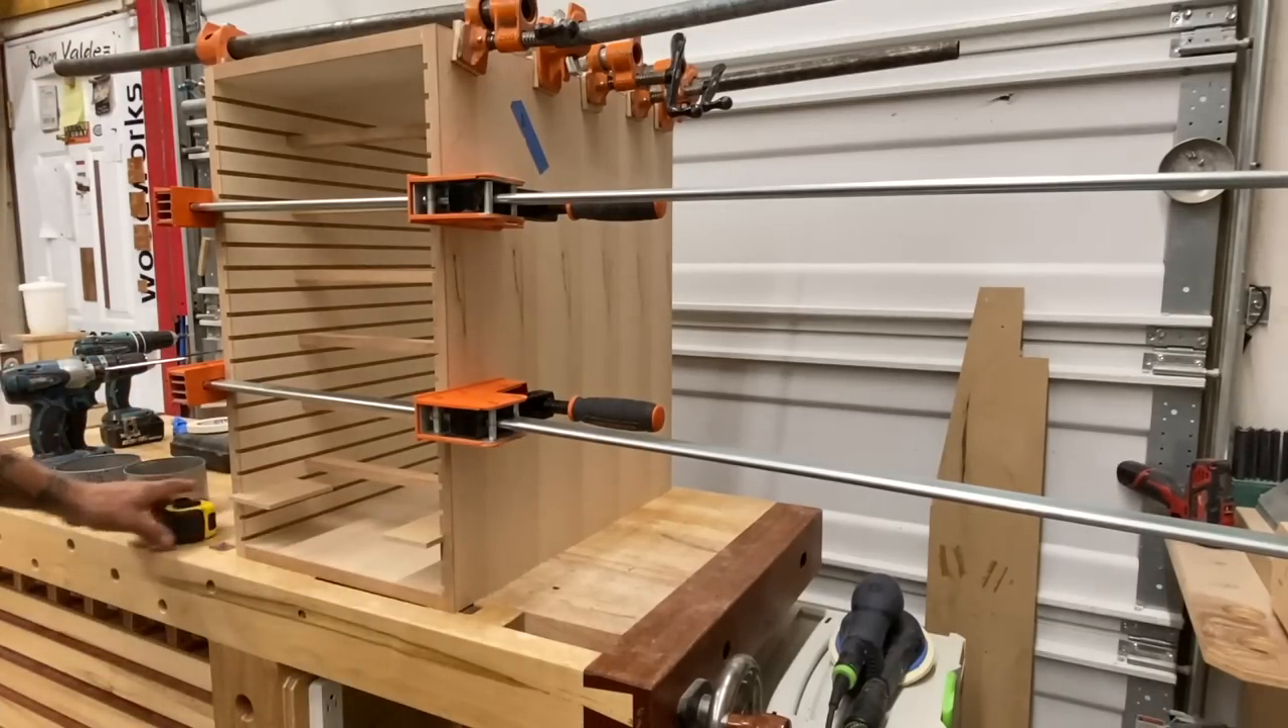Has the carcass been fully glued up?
Yes.